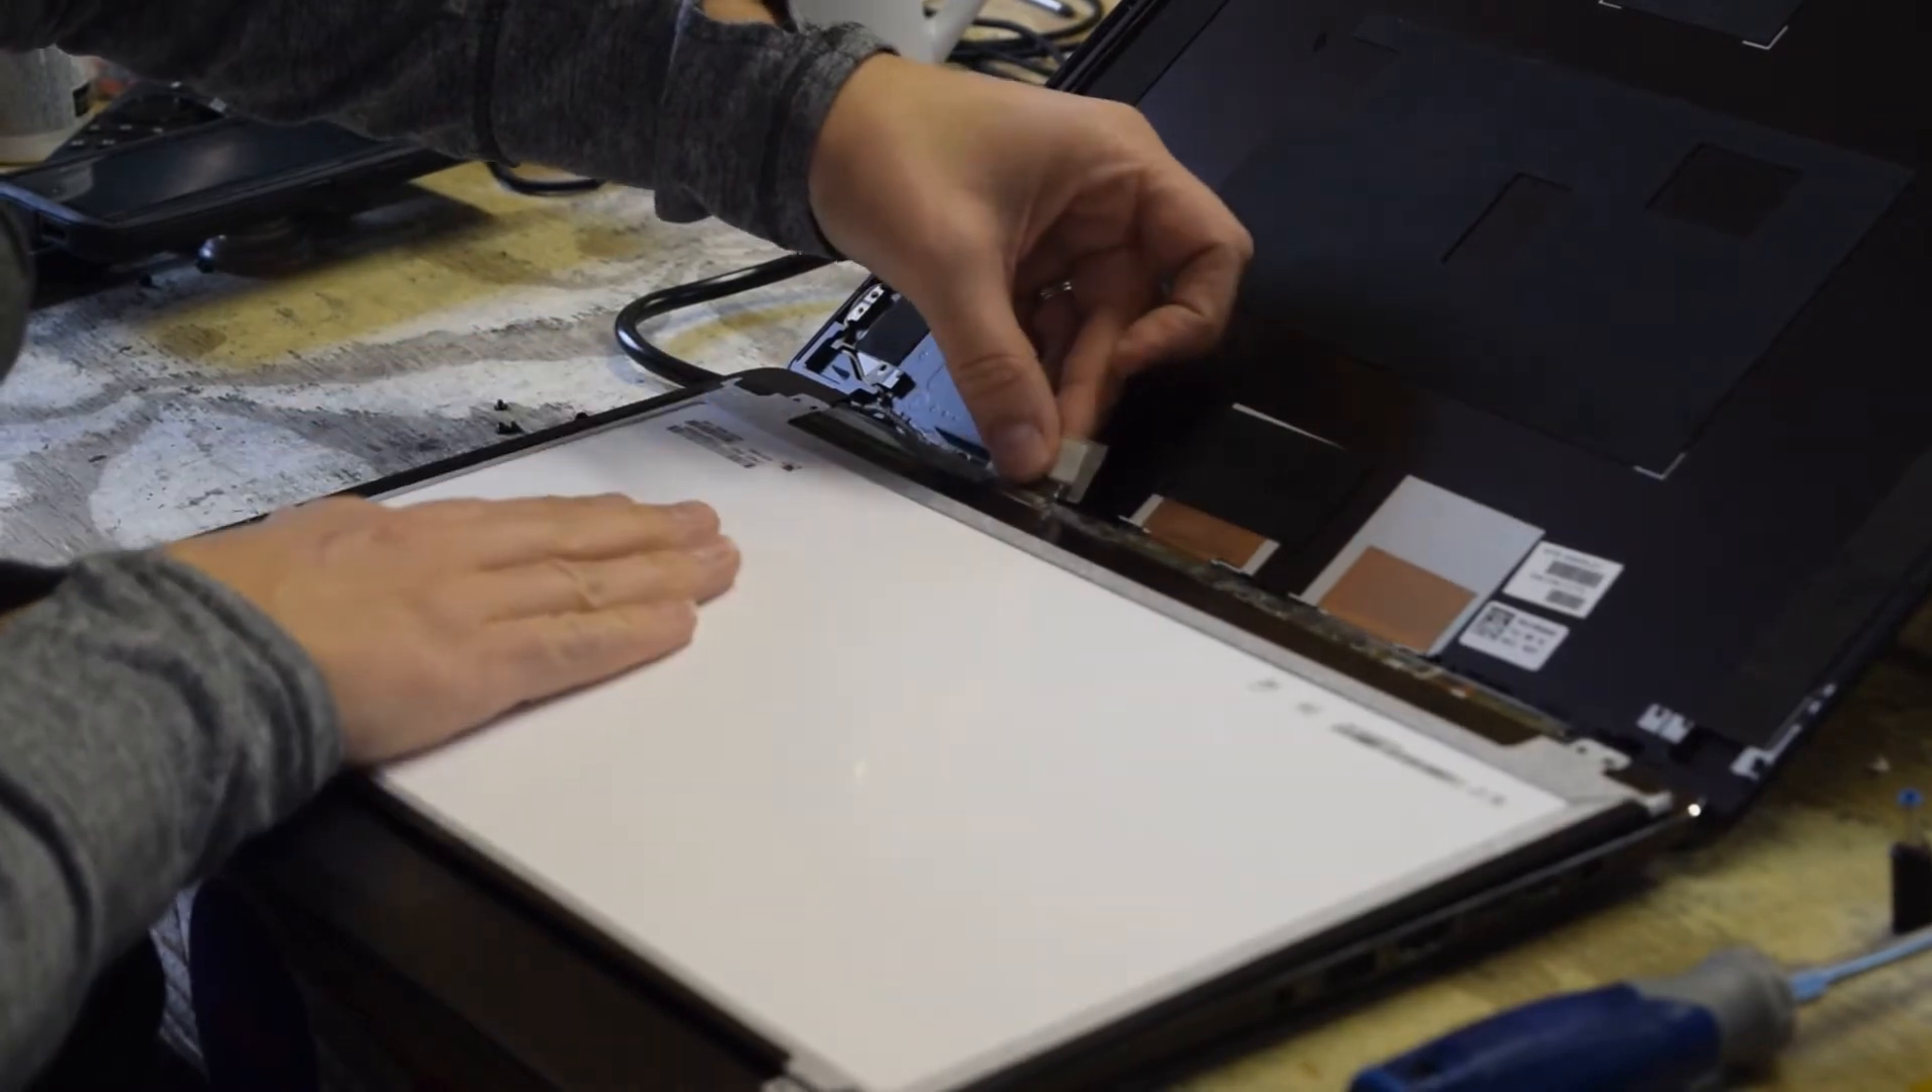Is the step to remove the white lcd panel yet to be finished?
Yes.